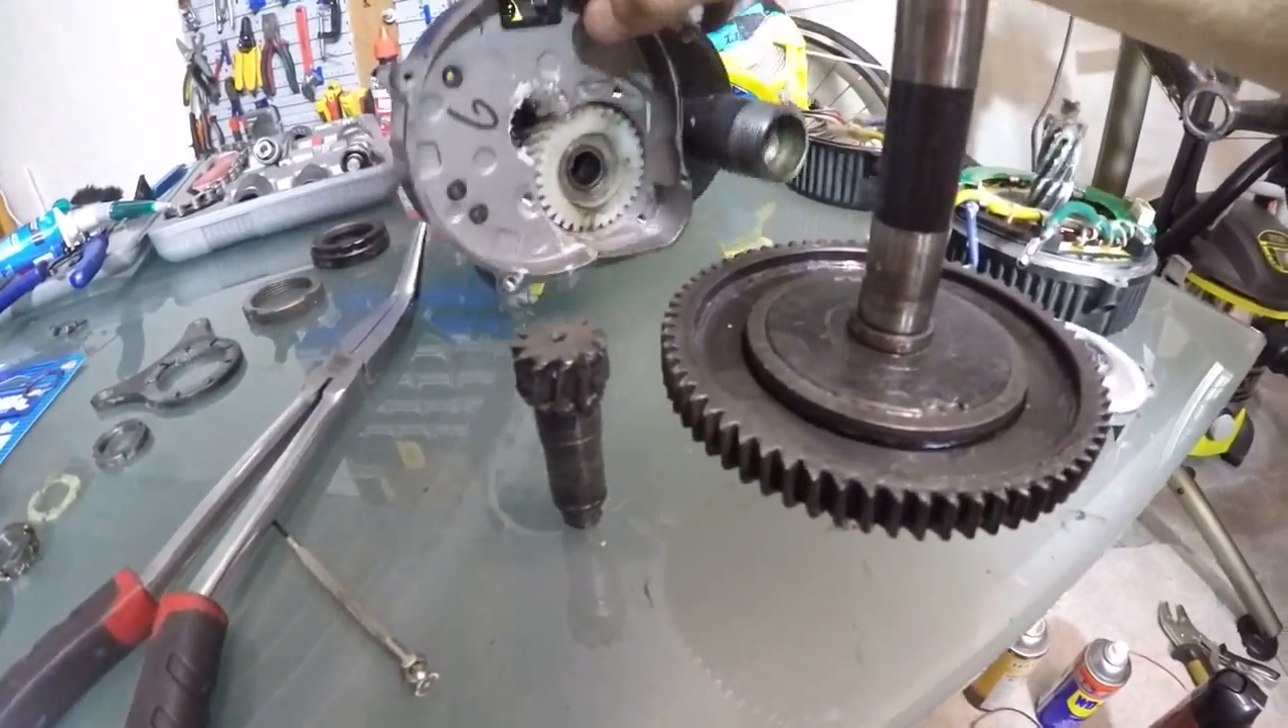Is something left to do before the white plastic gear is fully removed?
Yes.